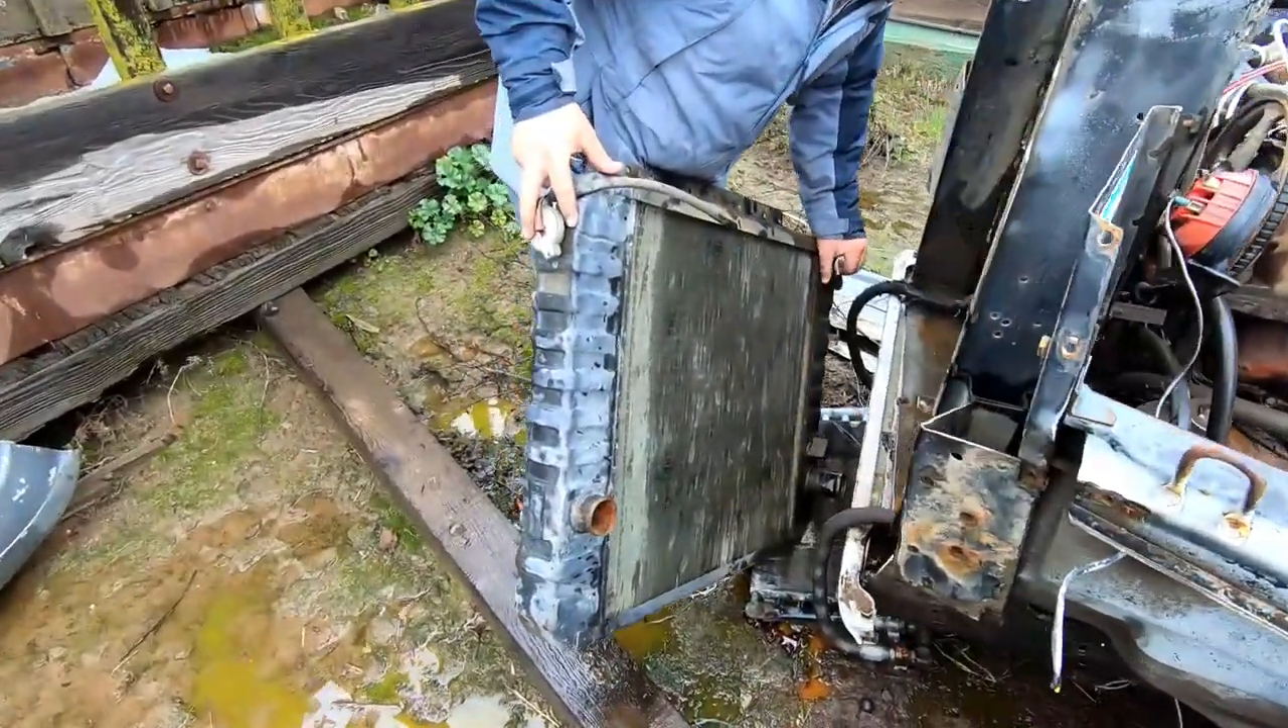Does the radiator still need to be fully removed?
No.